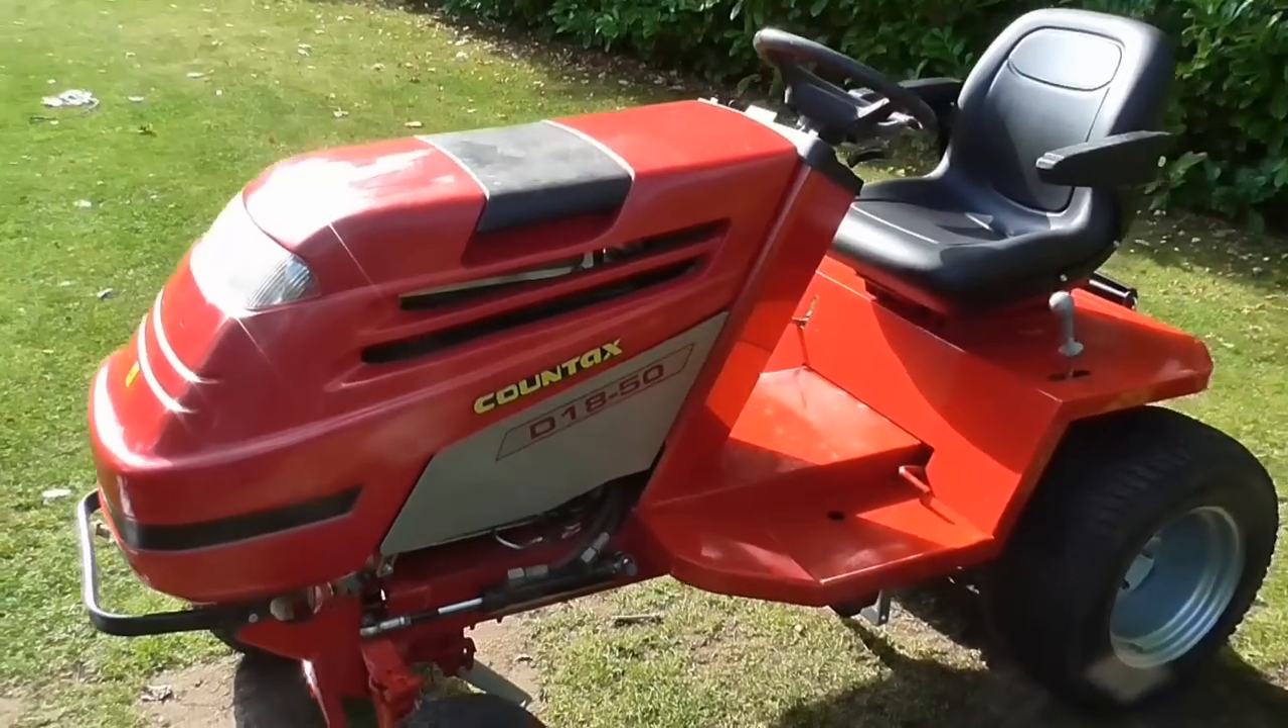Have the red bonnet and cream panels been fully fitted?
Yes.